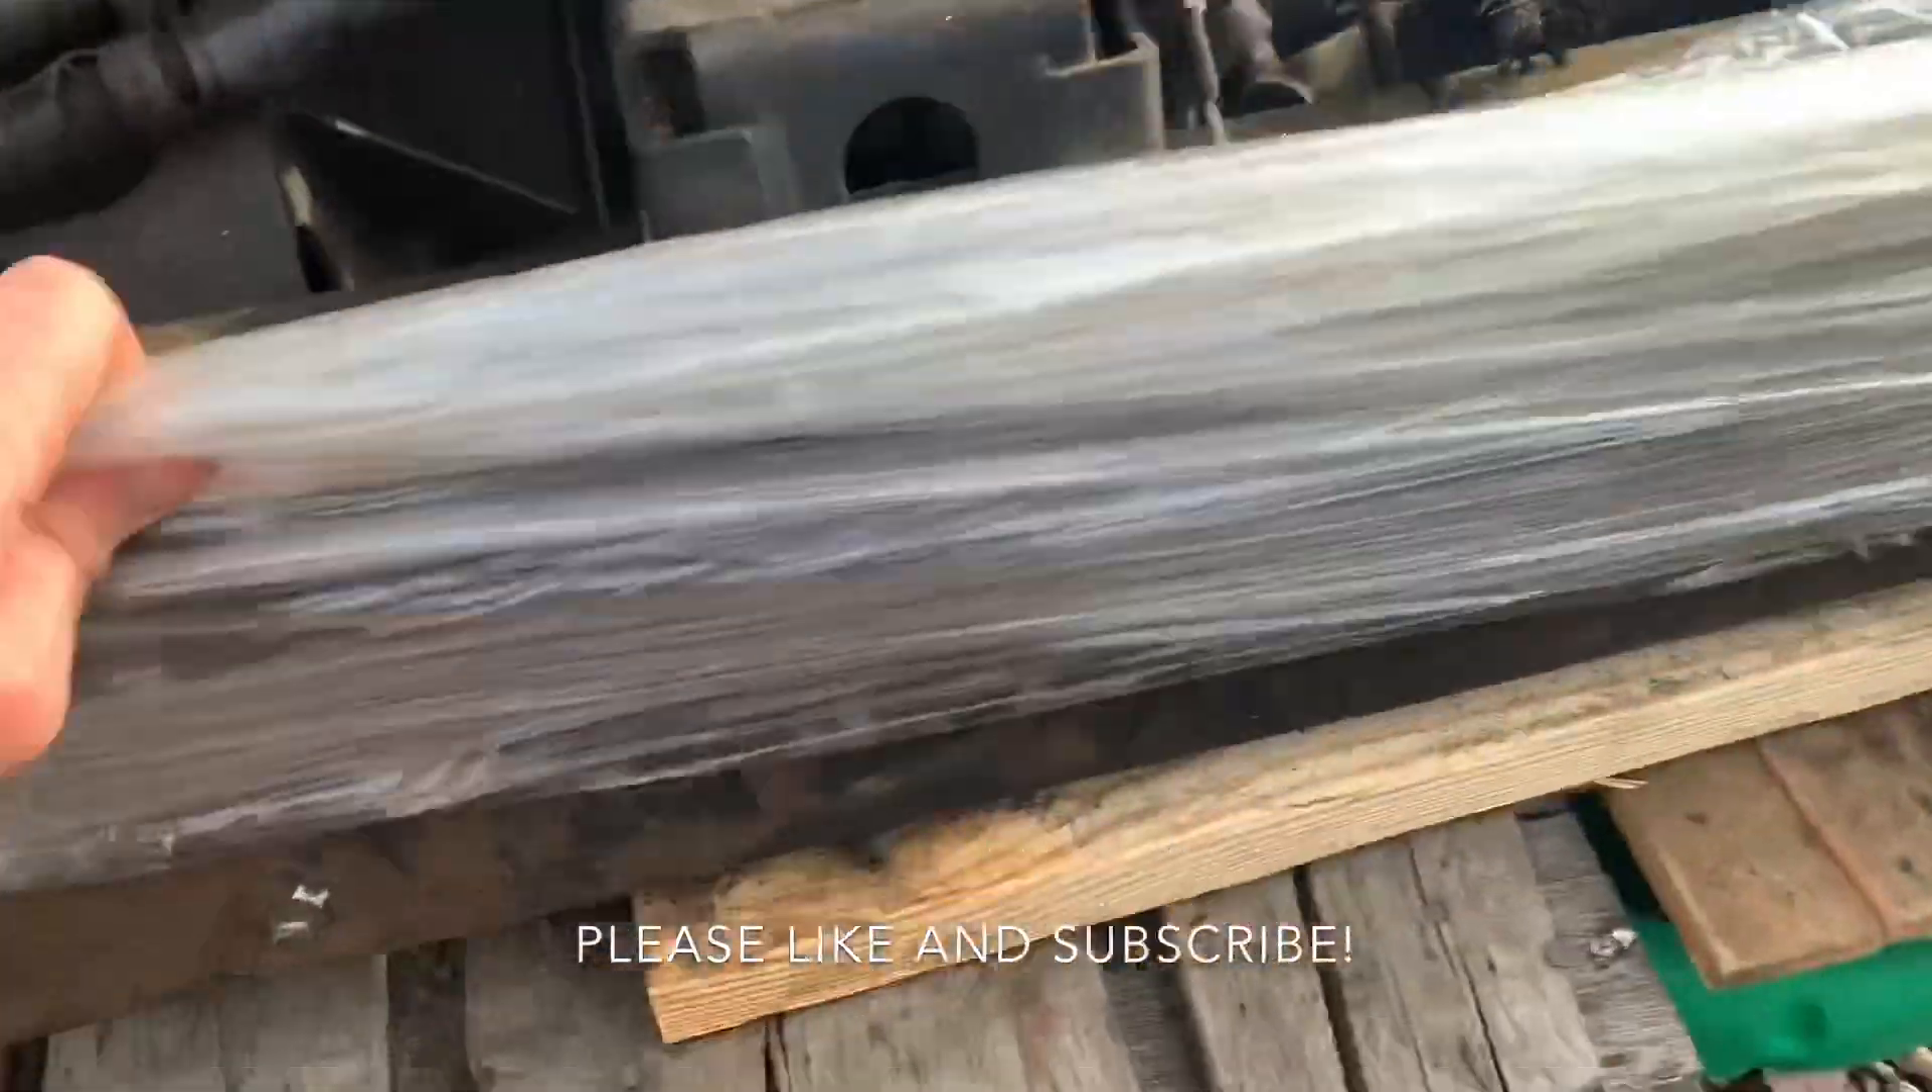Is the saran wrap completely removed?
No.